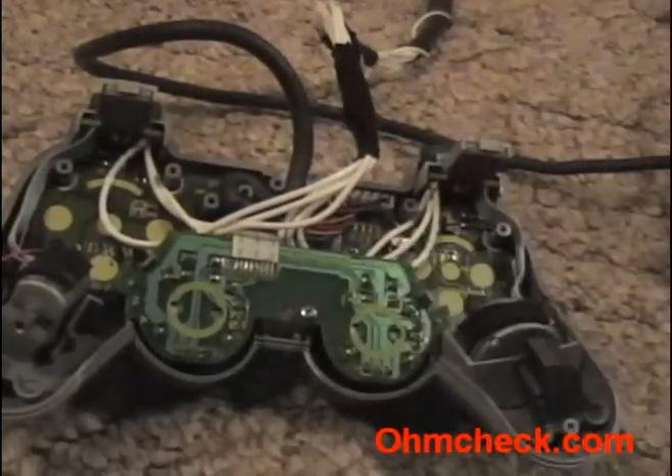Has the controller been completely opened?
Yes.